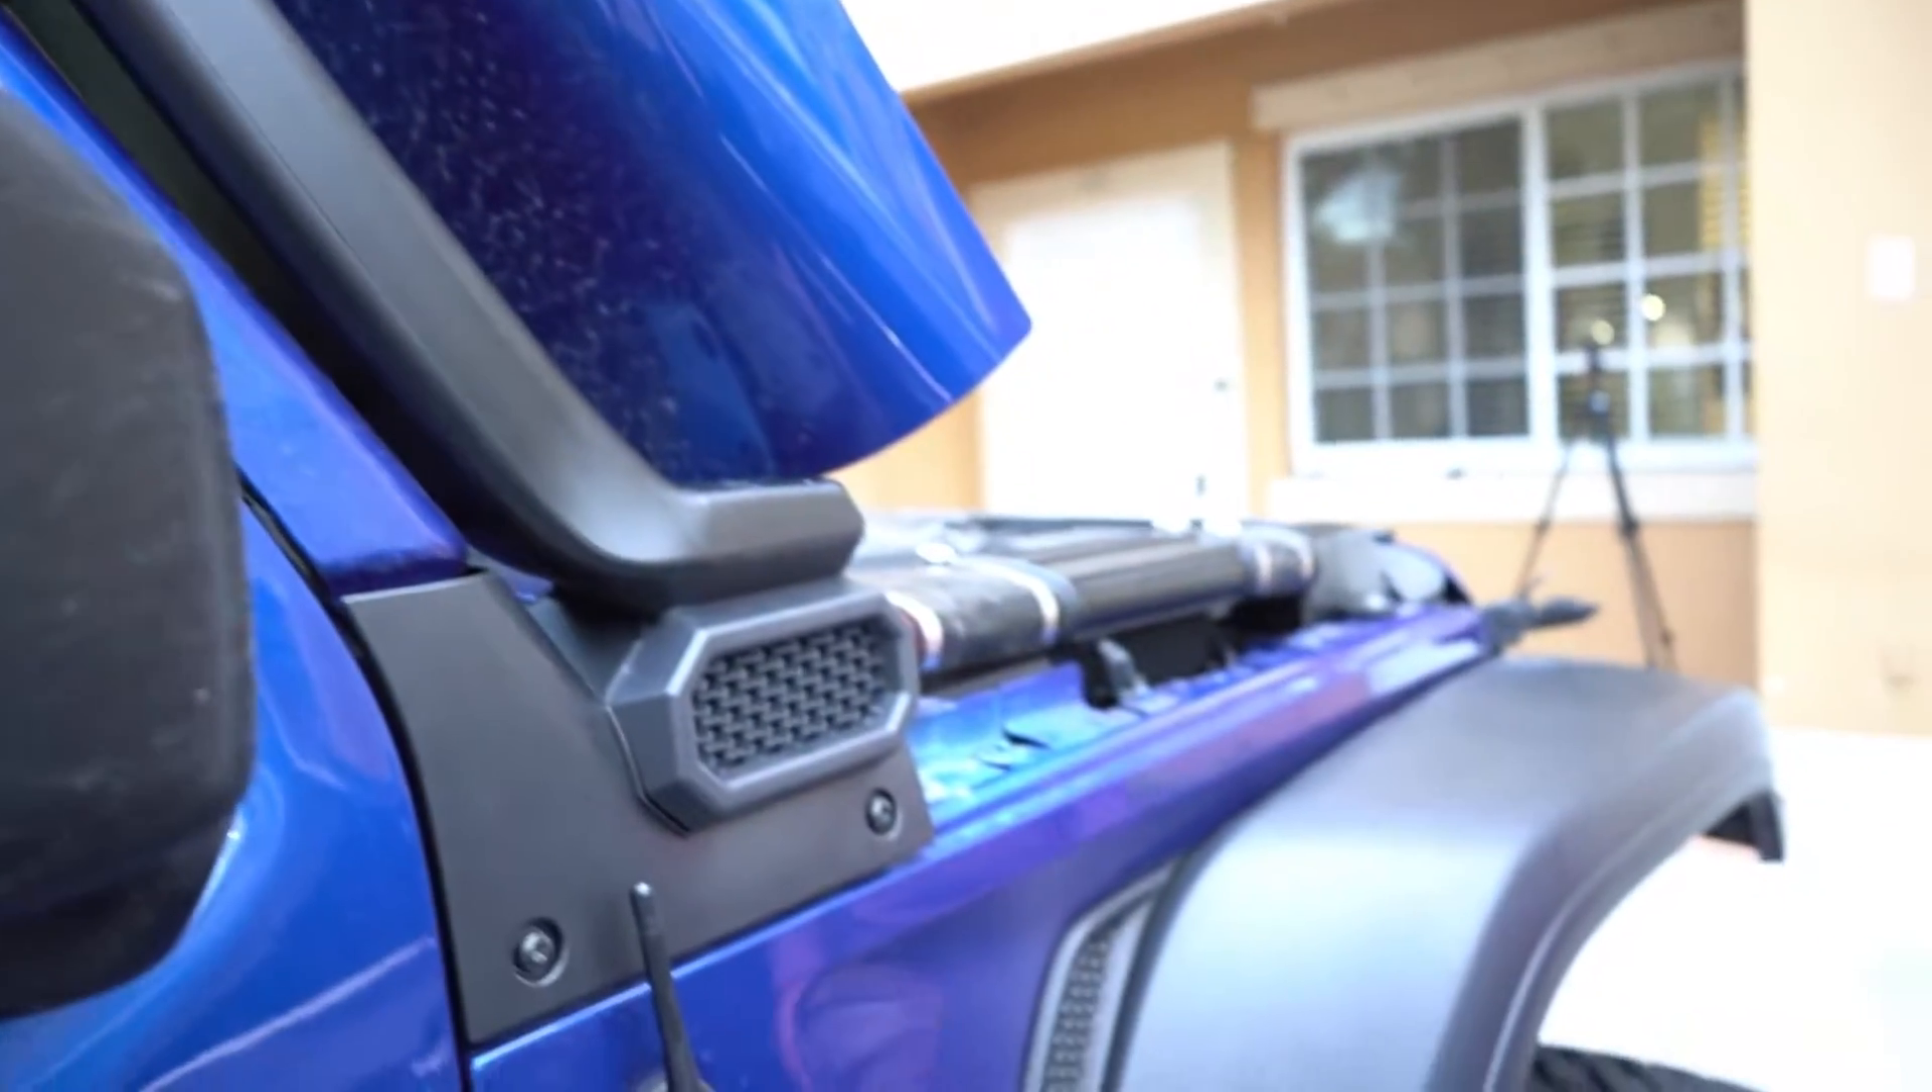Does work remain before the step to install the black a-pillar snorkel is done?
No.